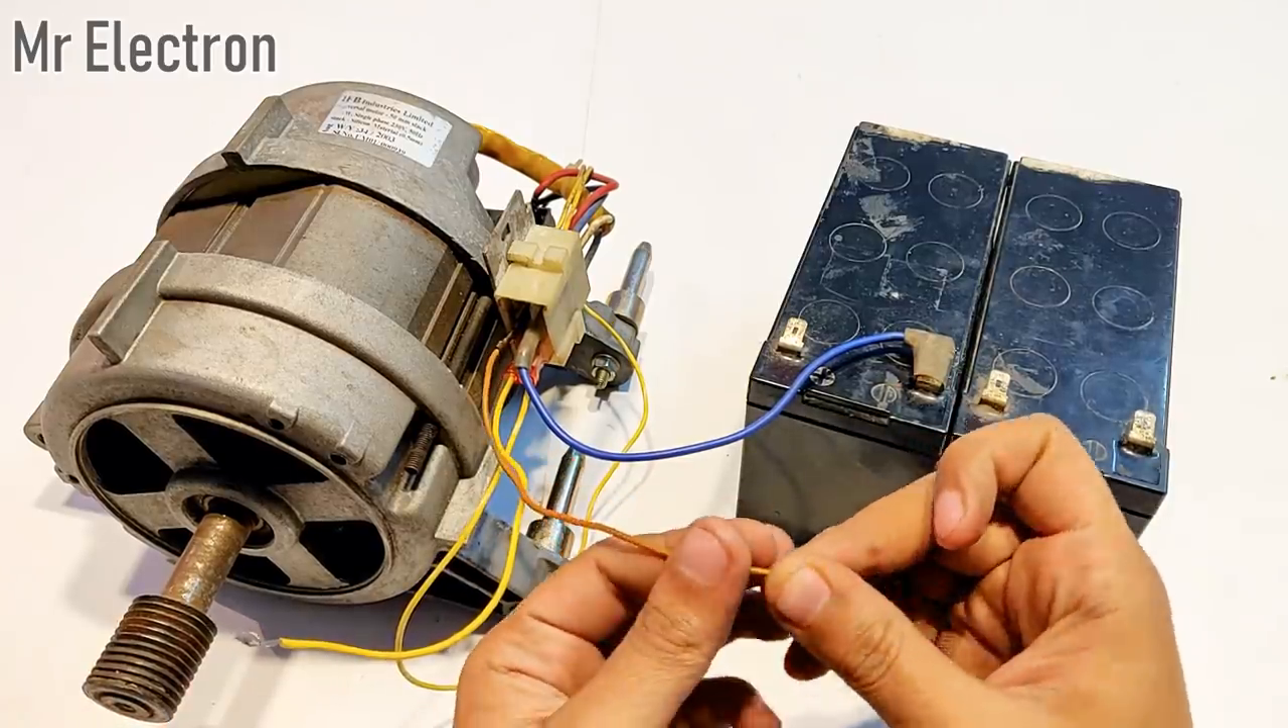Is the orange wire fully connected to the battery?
No.